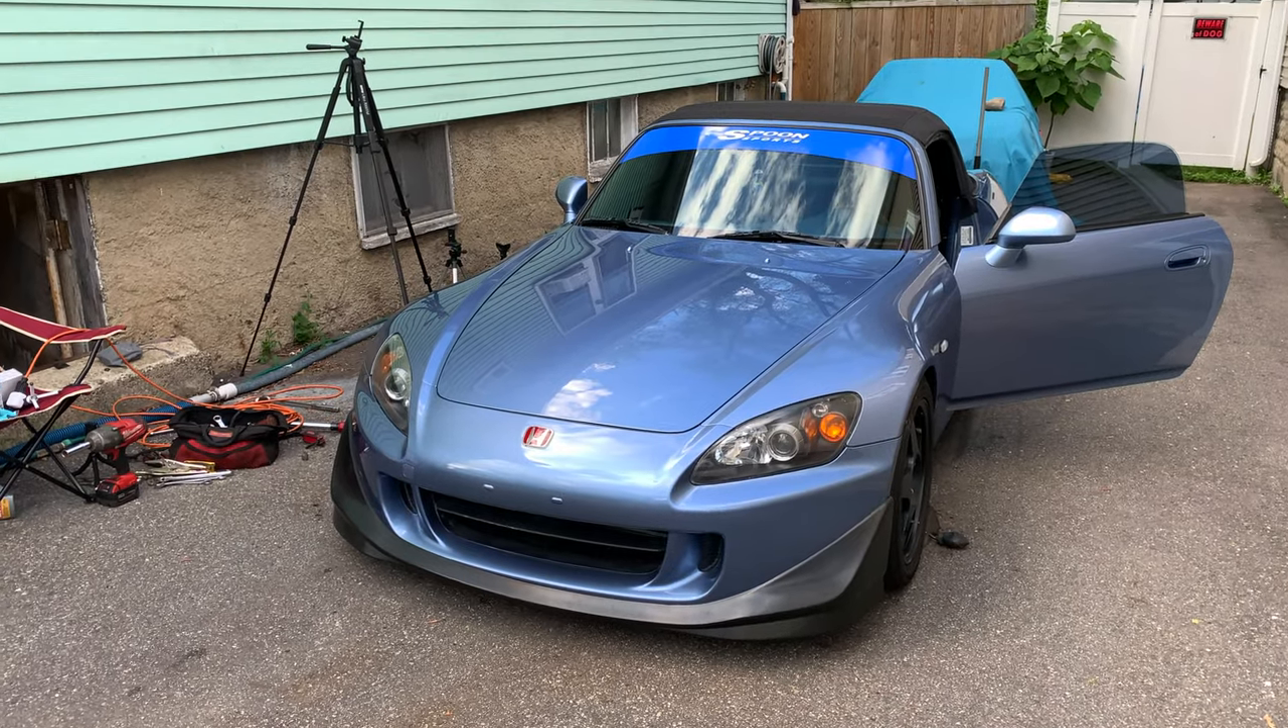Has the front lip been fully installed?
Yes.